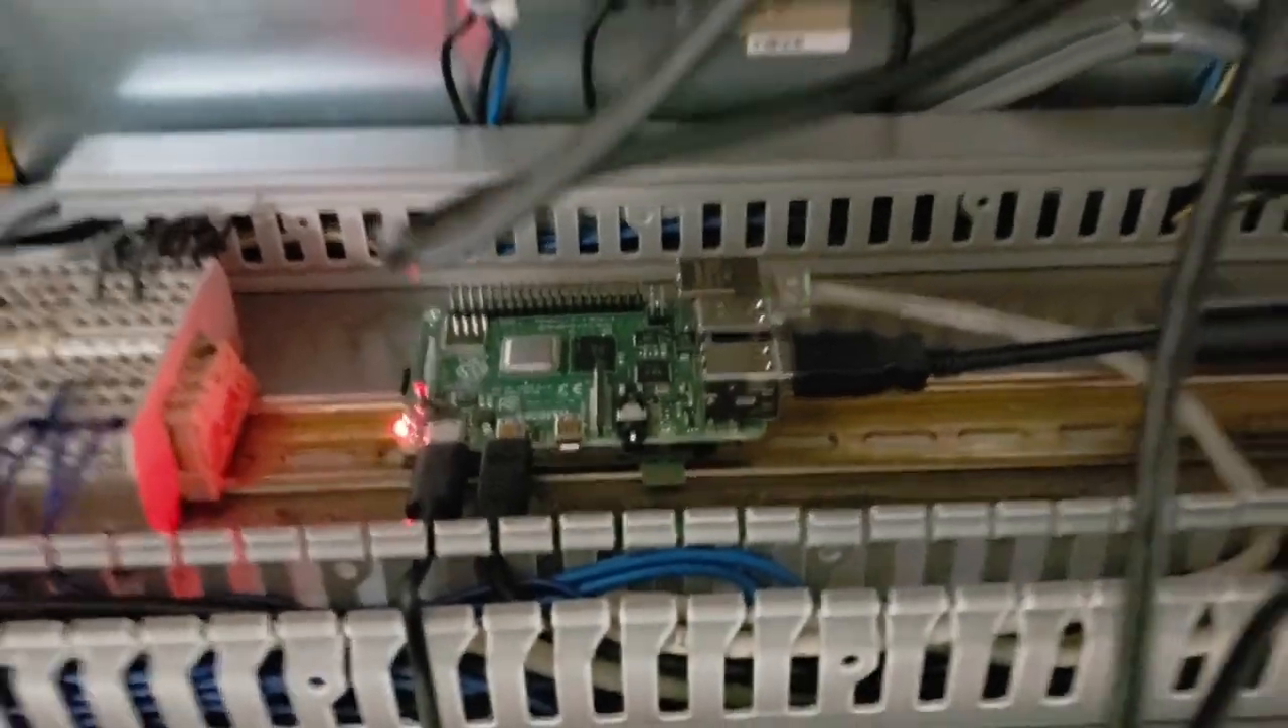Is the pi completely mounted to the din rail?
Yes.